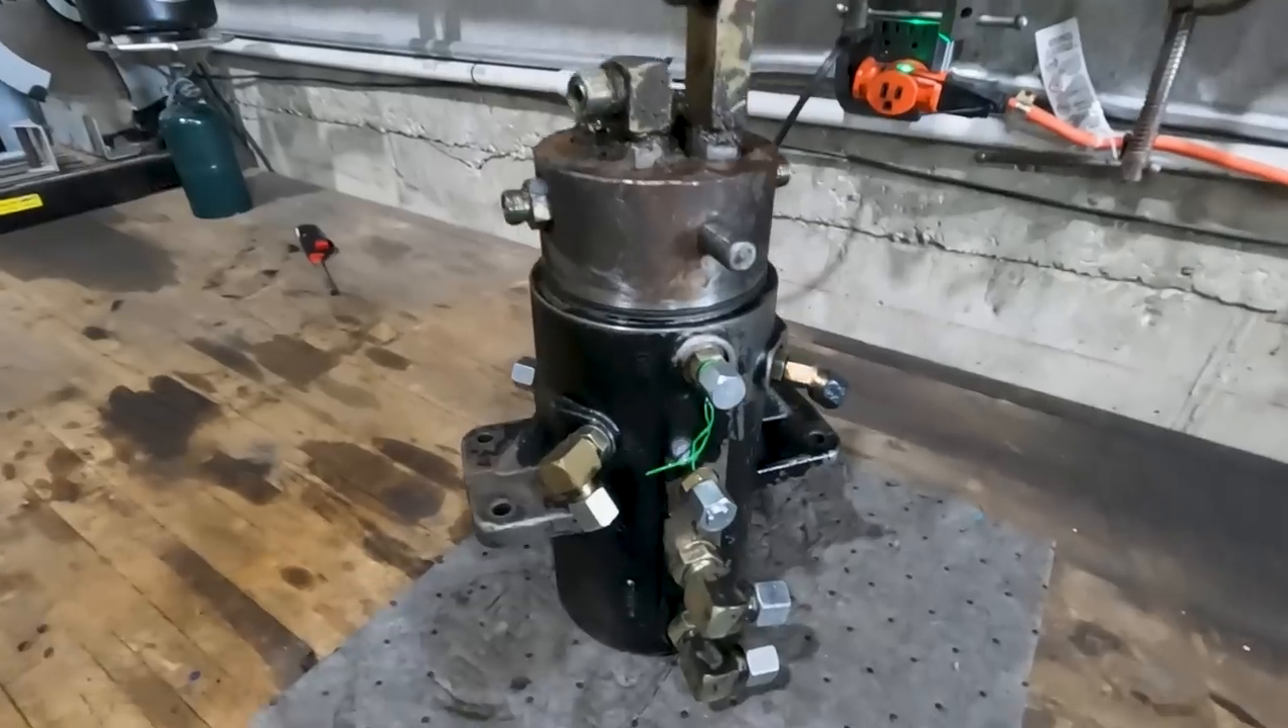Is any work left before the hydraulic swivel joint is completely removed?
No.